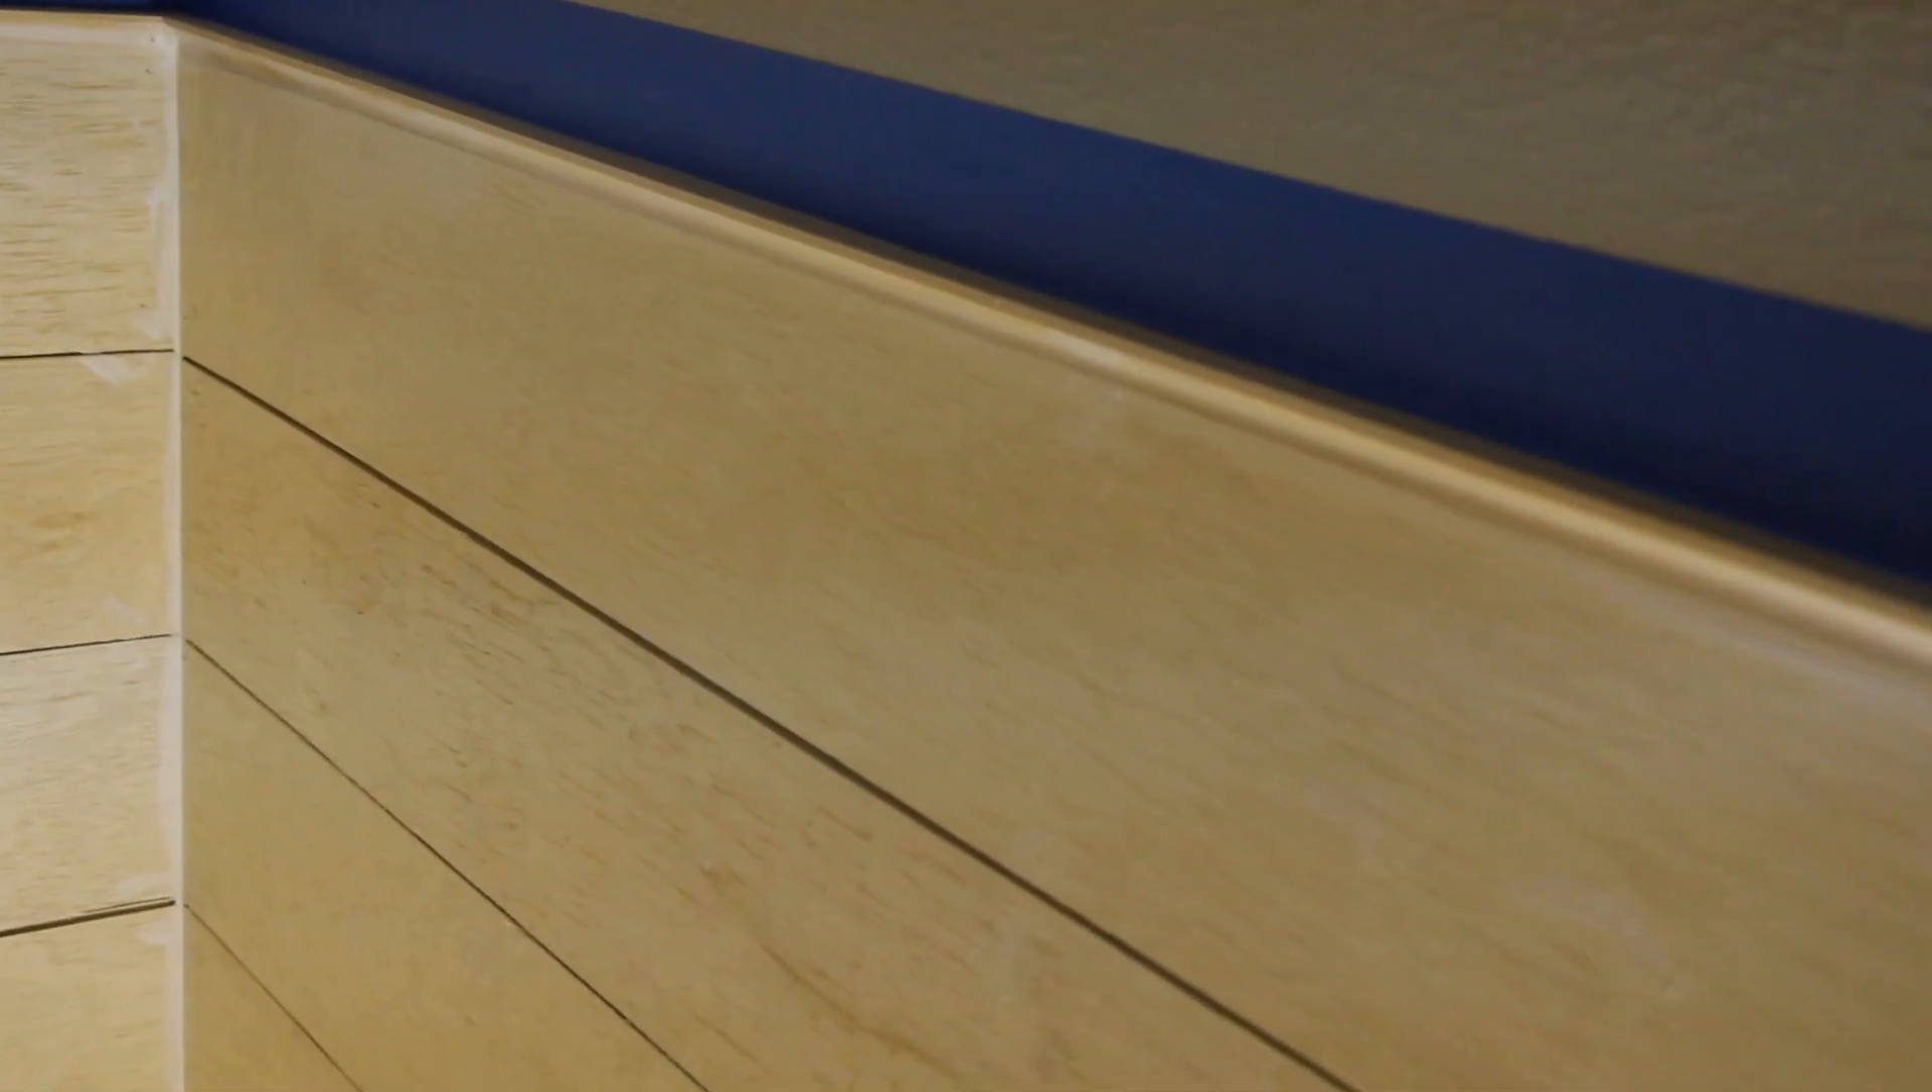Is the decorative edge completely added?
Yes.